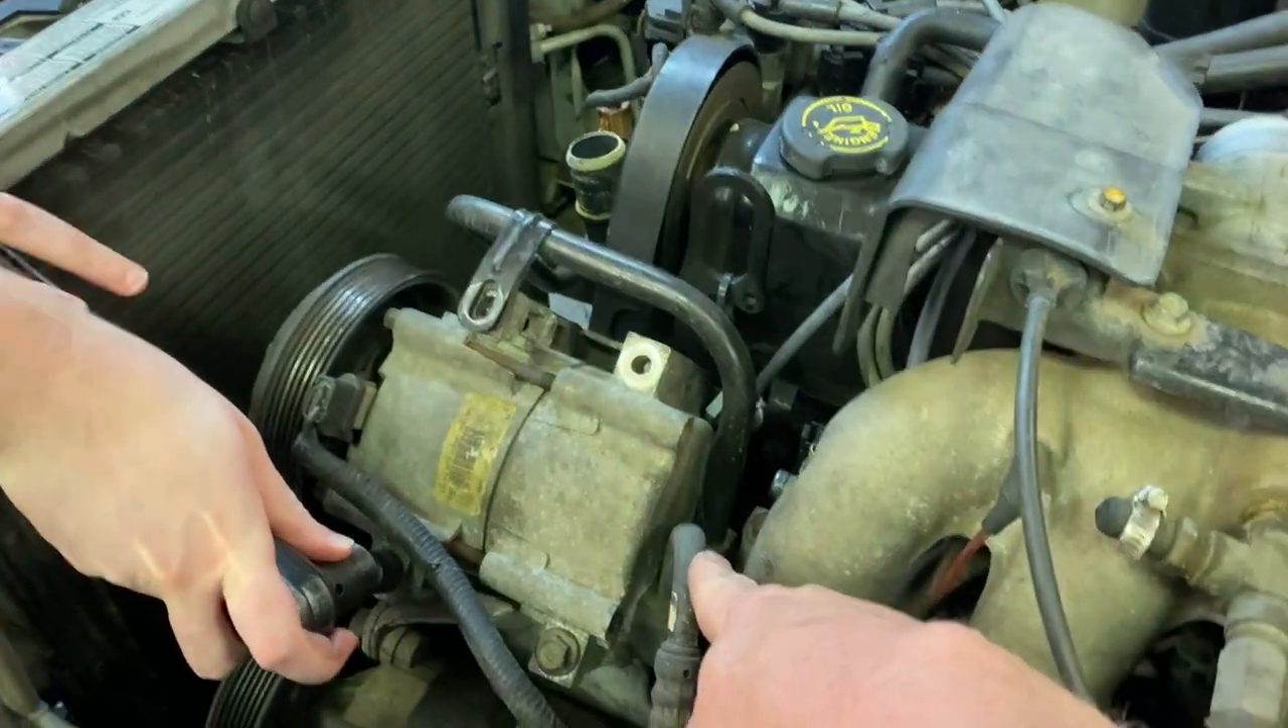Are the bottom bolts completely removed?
No.